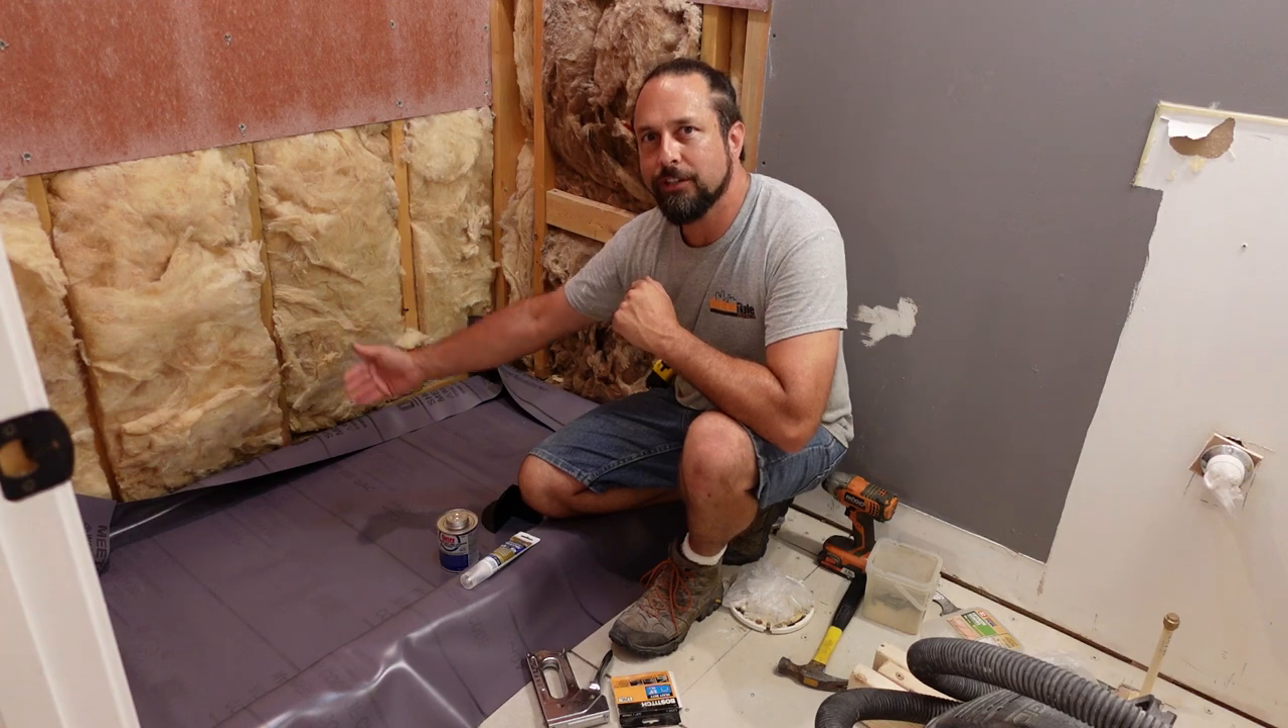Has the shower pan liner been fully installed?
No.